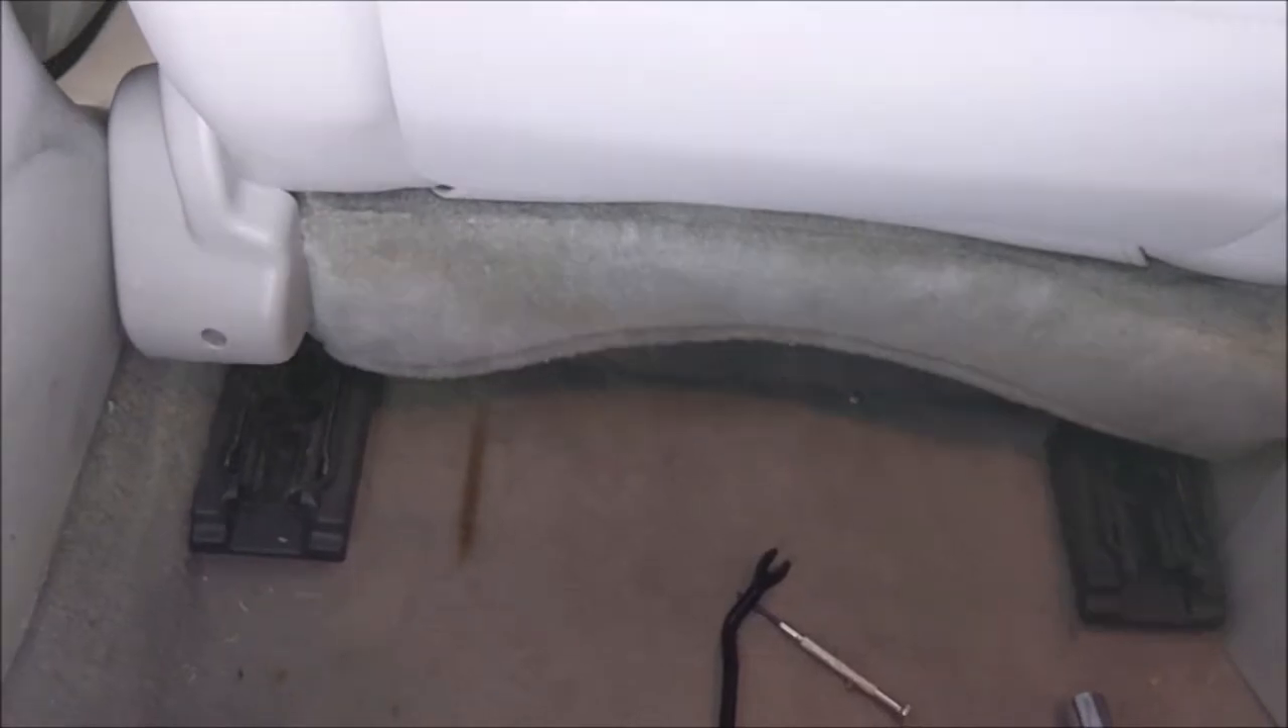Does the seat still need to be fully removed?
Yes.